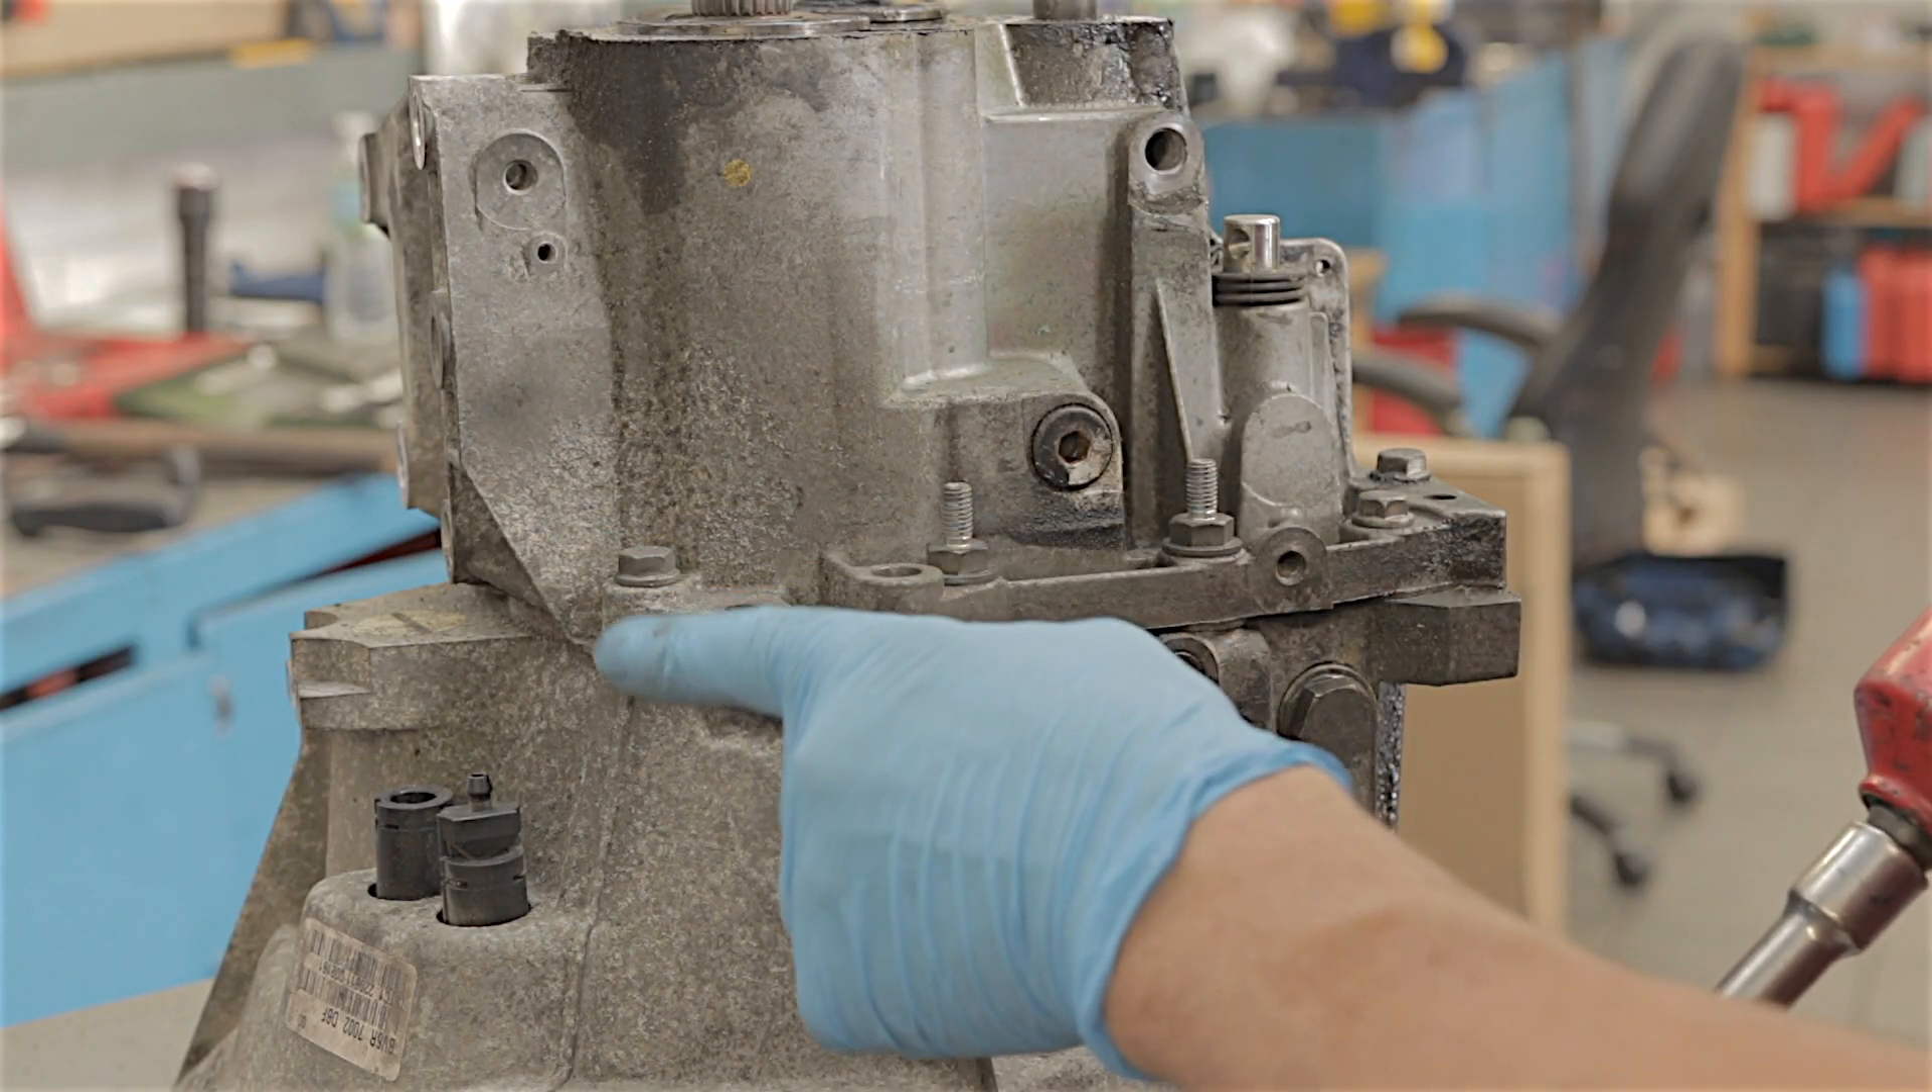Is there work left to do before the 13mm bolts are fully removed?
Yes.